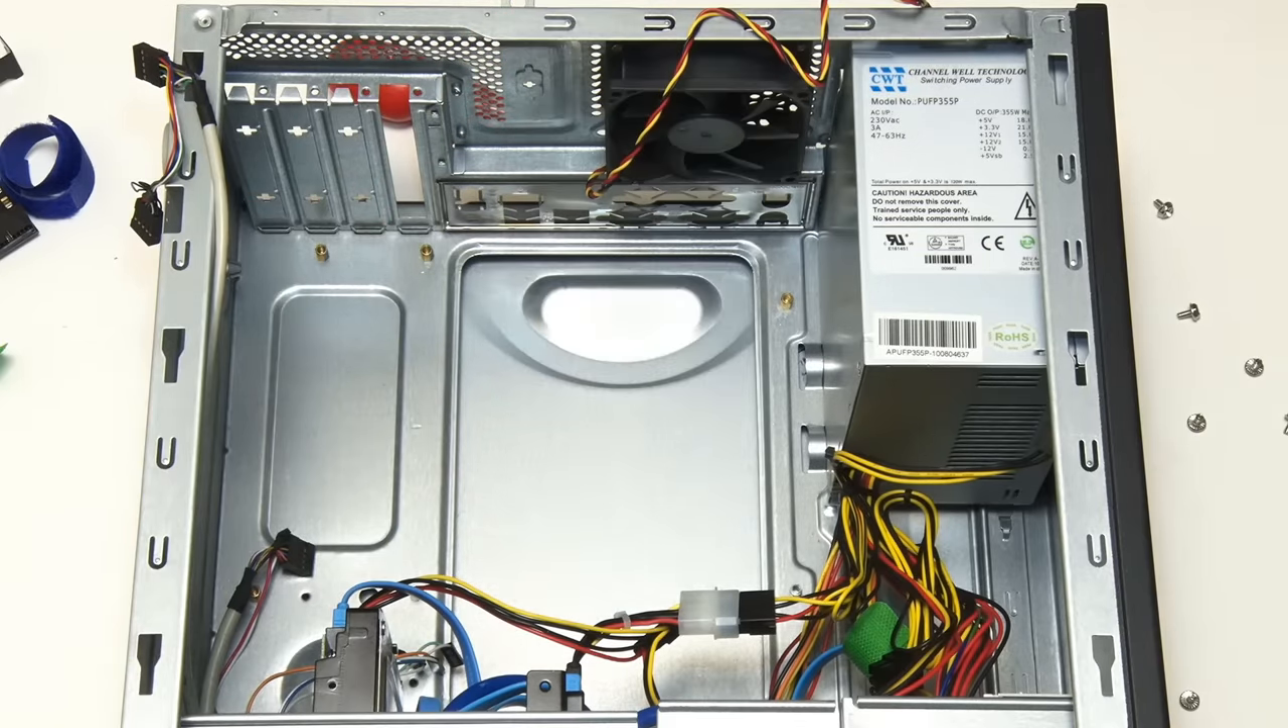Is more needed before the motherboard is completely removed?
No.